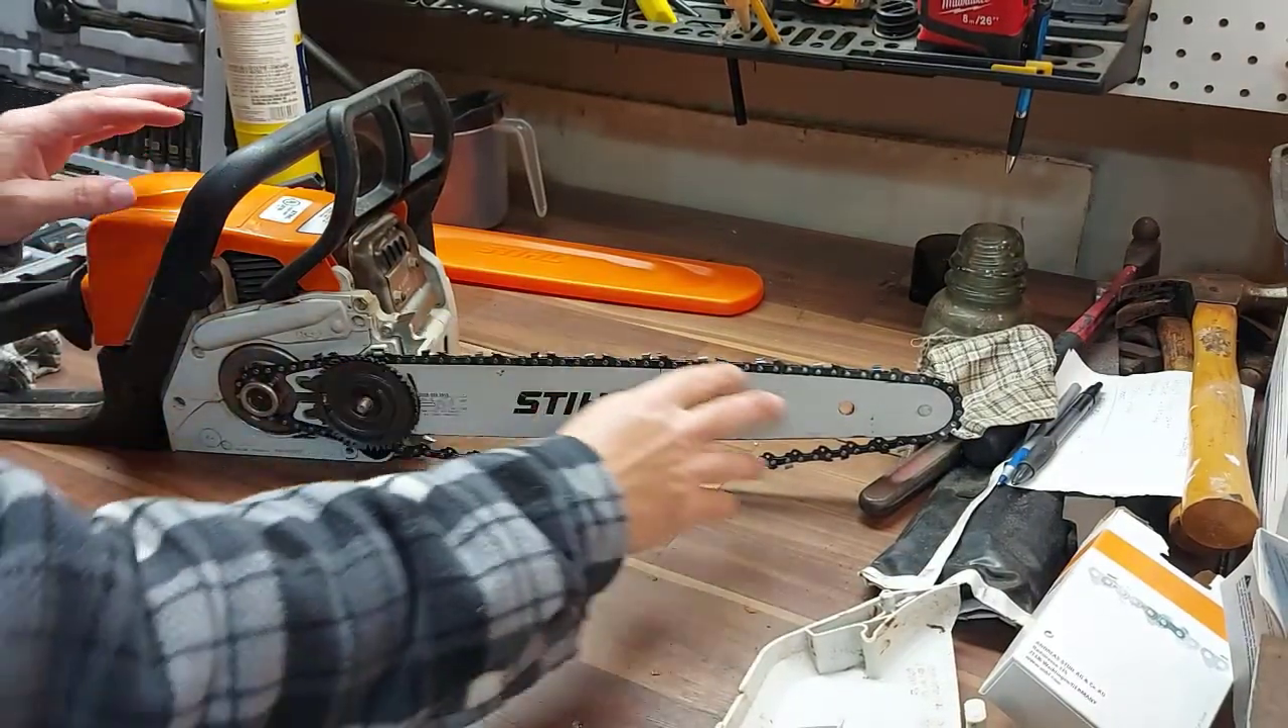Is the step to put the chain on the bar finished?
Yes.